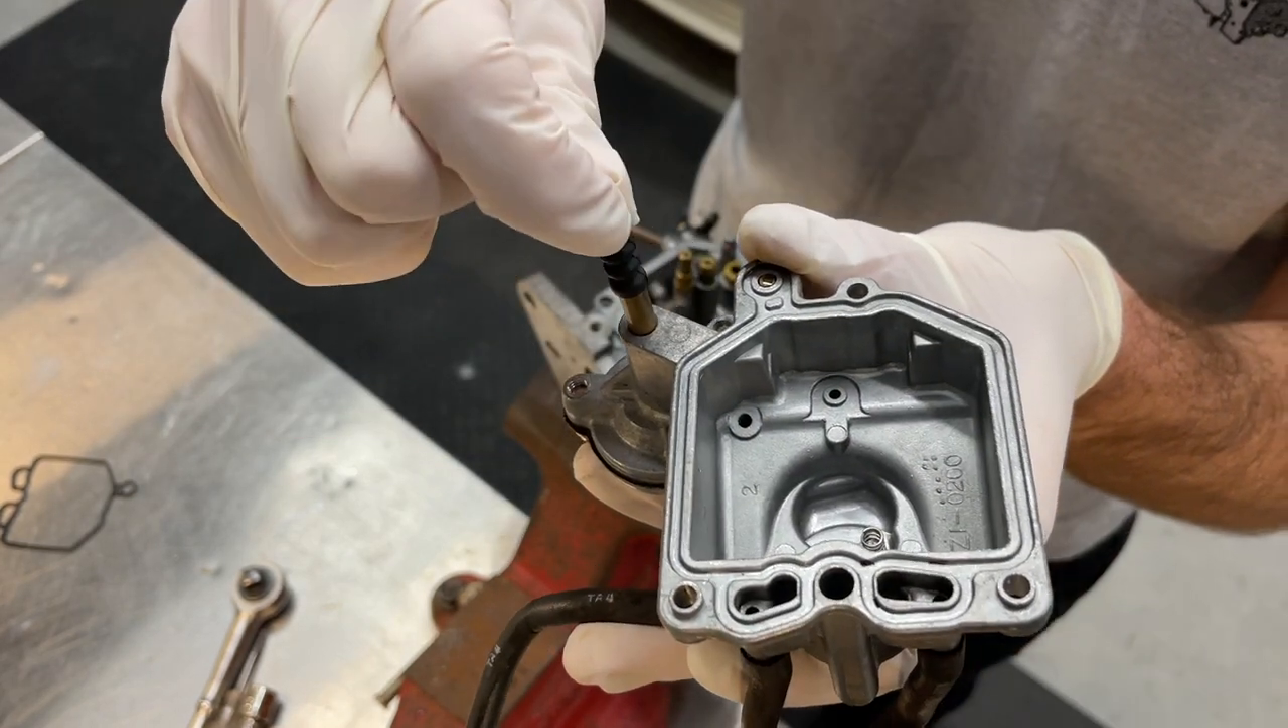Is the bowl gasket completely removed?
Yes.